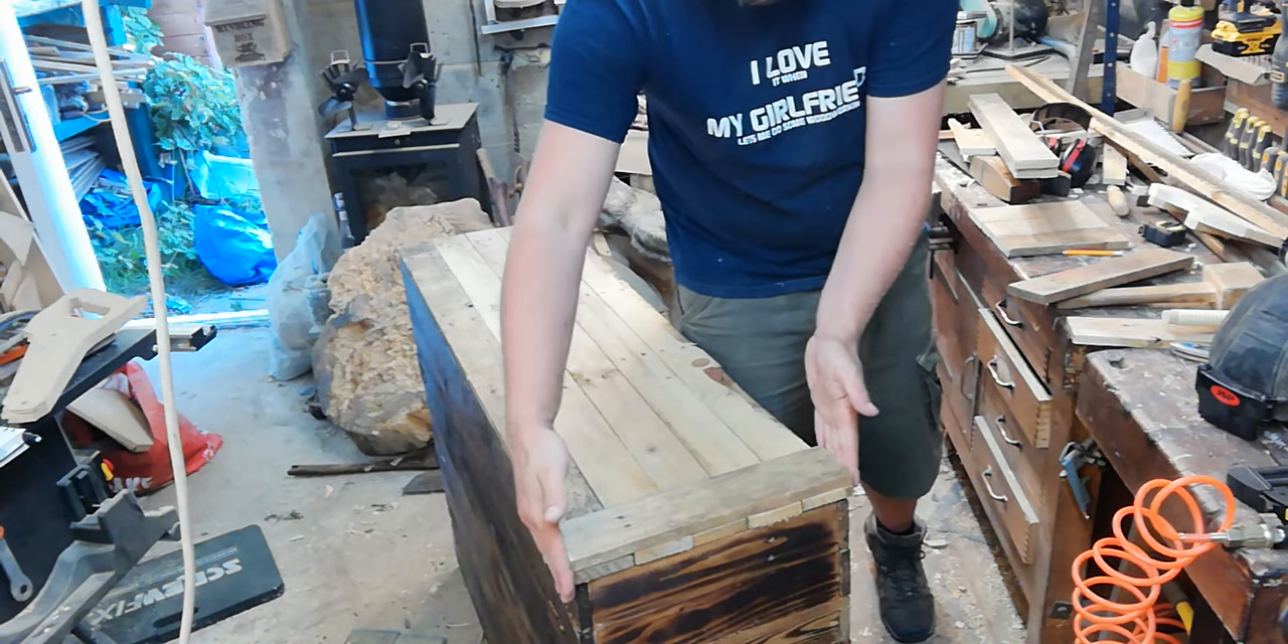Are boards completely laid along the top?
Yes.